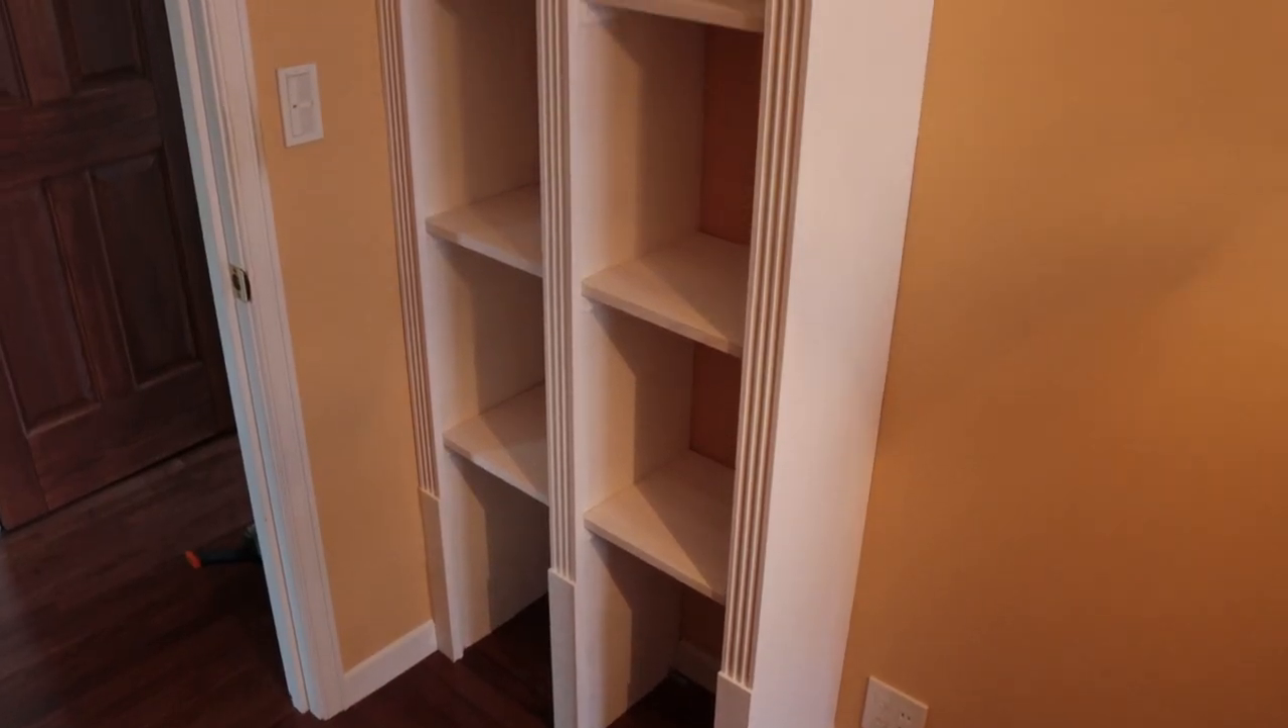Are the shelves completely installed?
Yes.